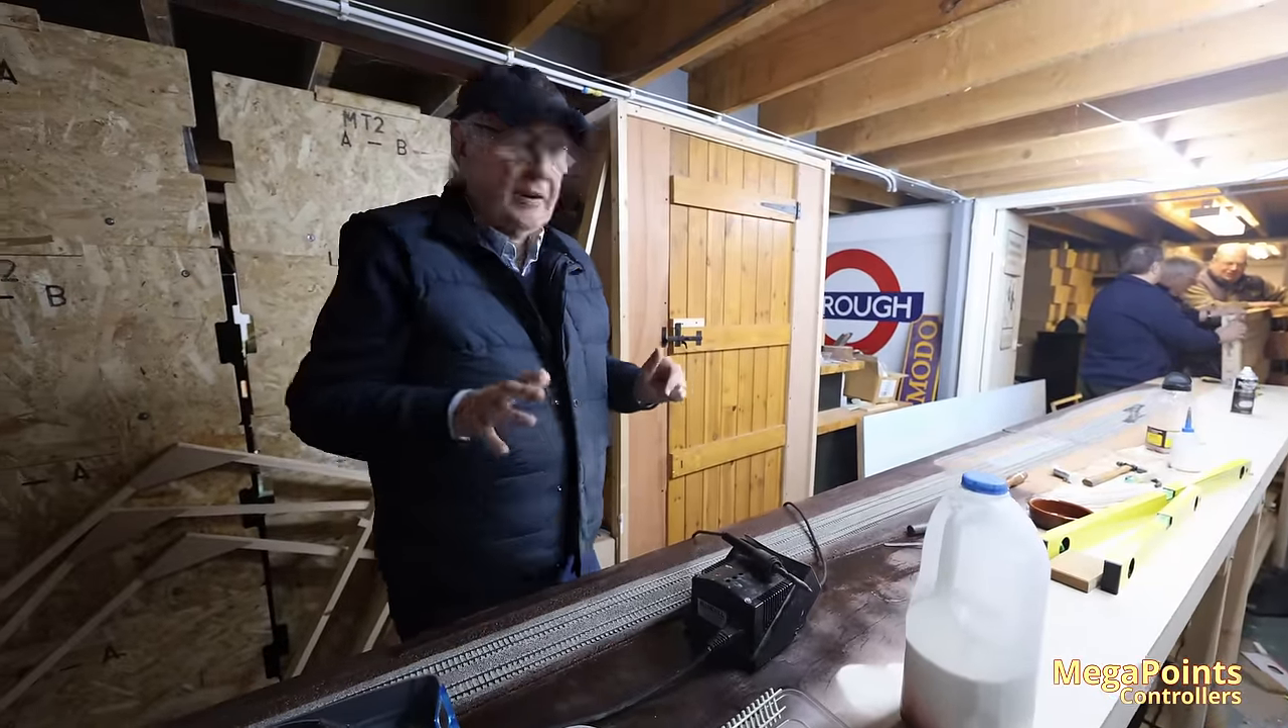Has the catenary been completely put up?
No.